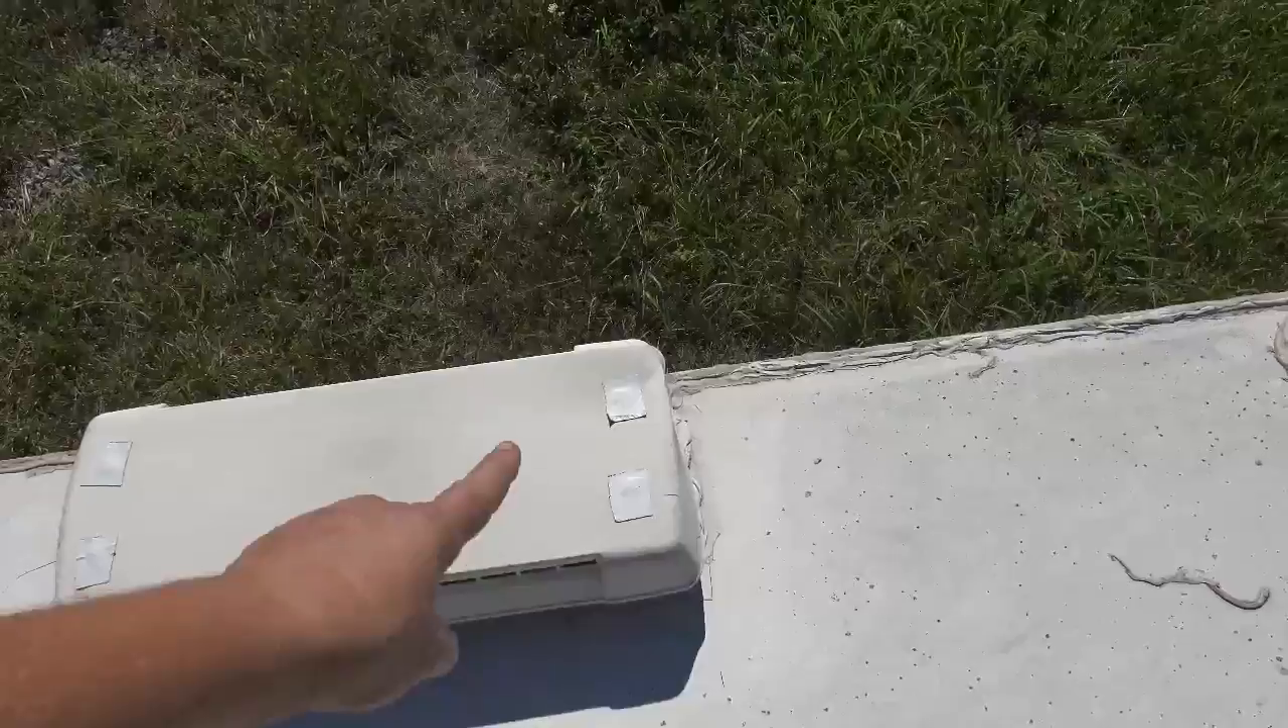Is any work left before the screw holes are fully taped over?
No.